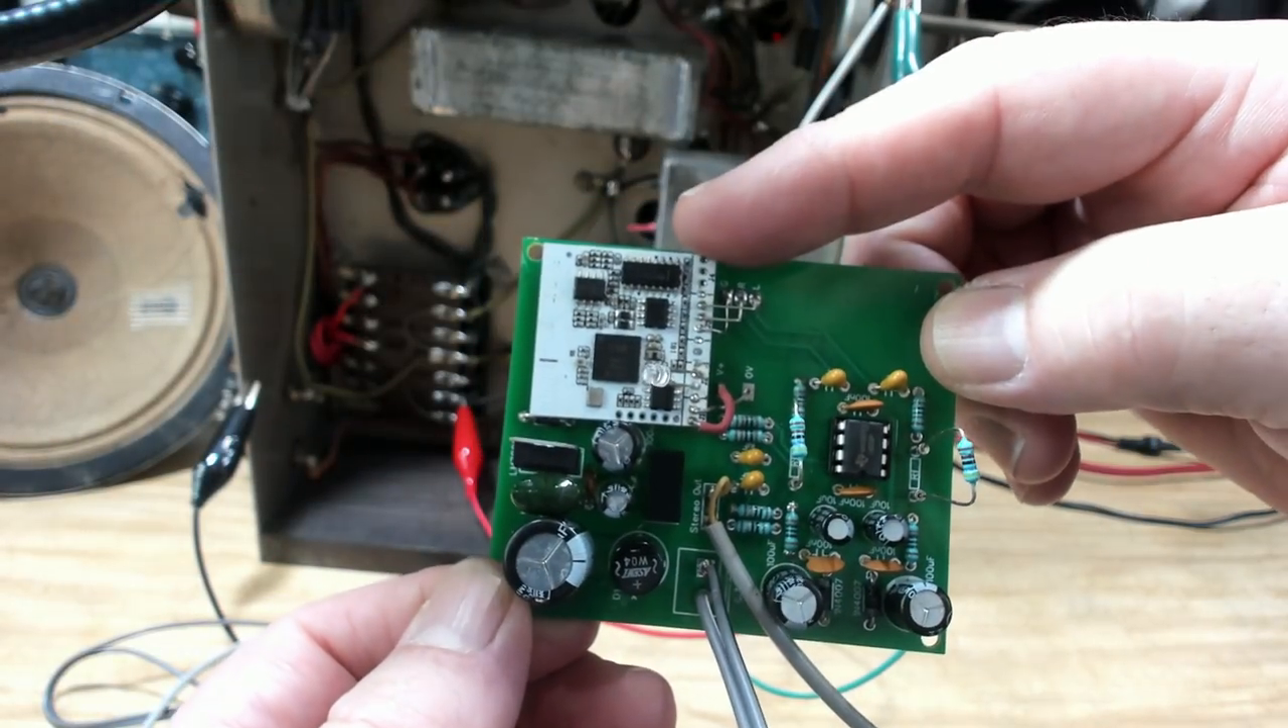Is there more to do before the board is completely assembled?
No.